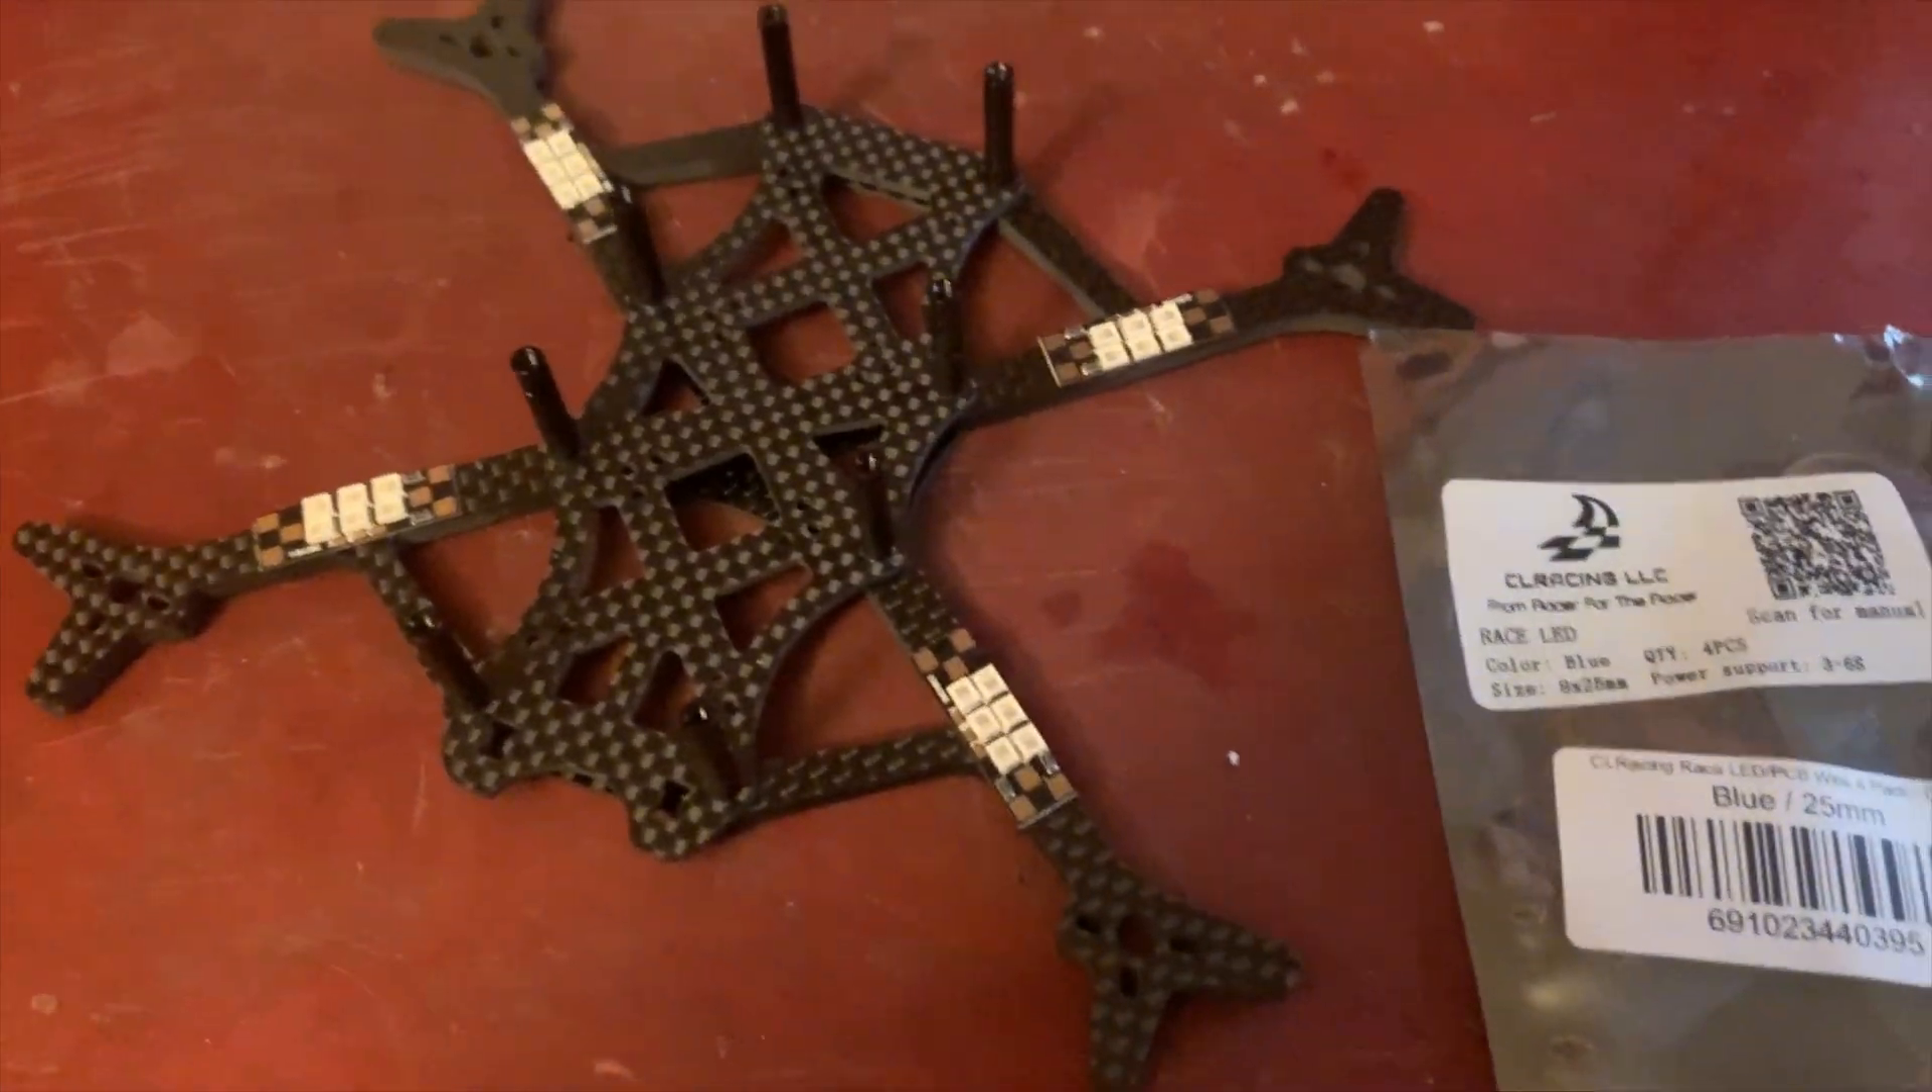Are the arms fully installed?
Yes.